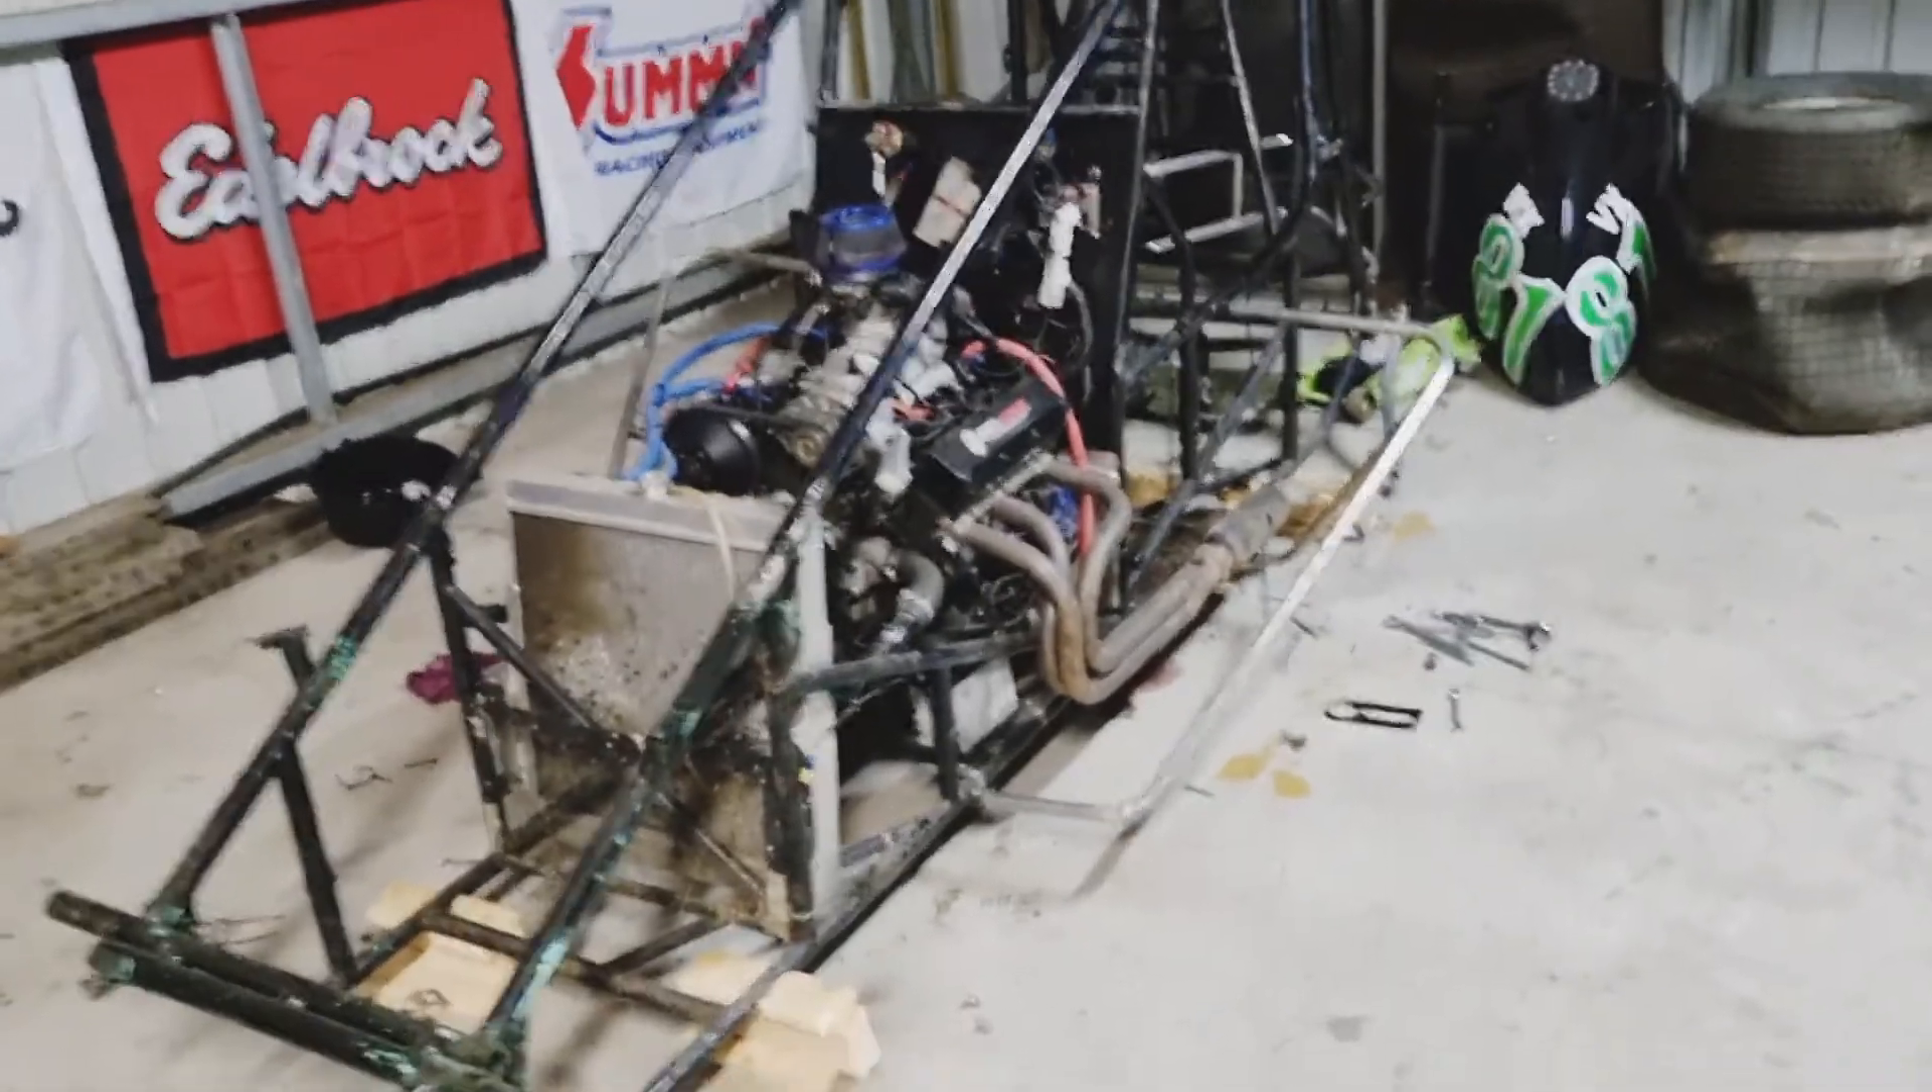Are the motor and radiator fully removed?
No.